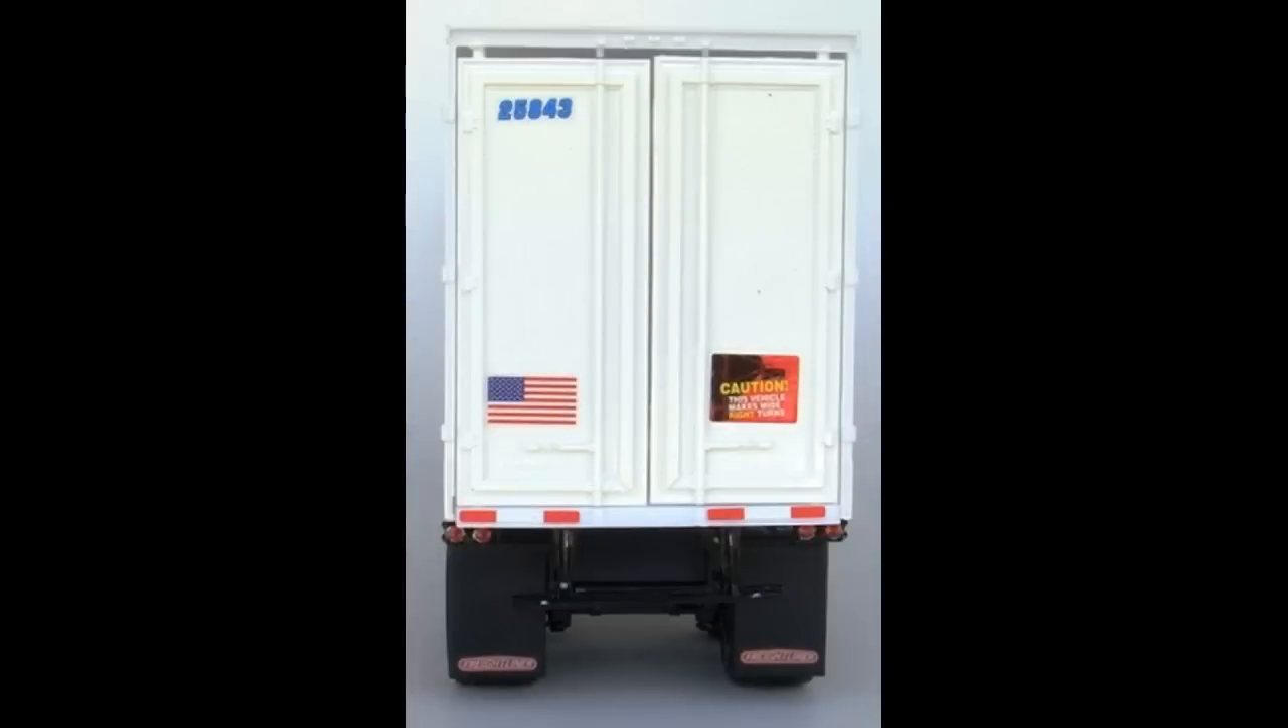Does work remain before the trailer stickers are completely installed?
No.